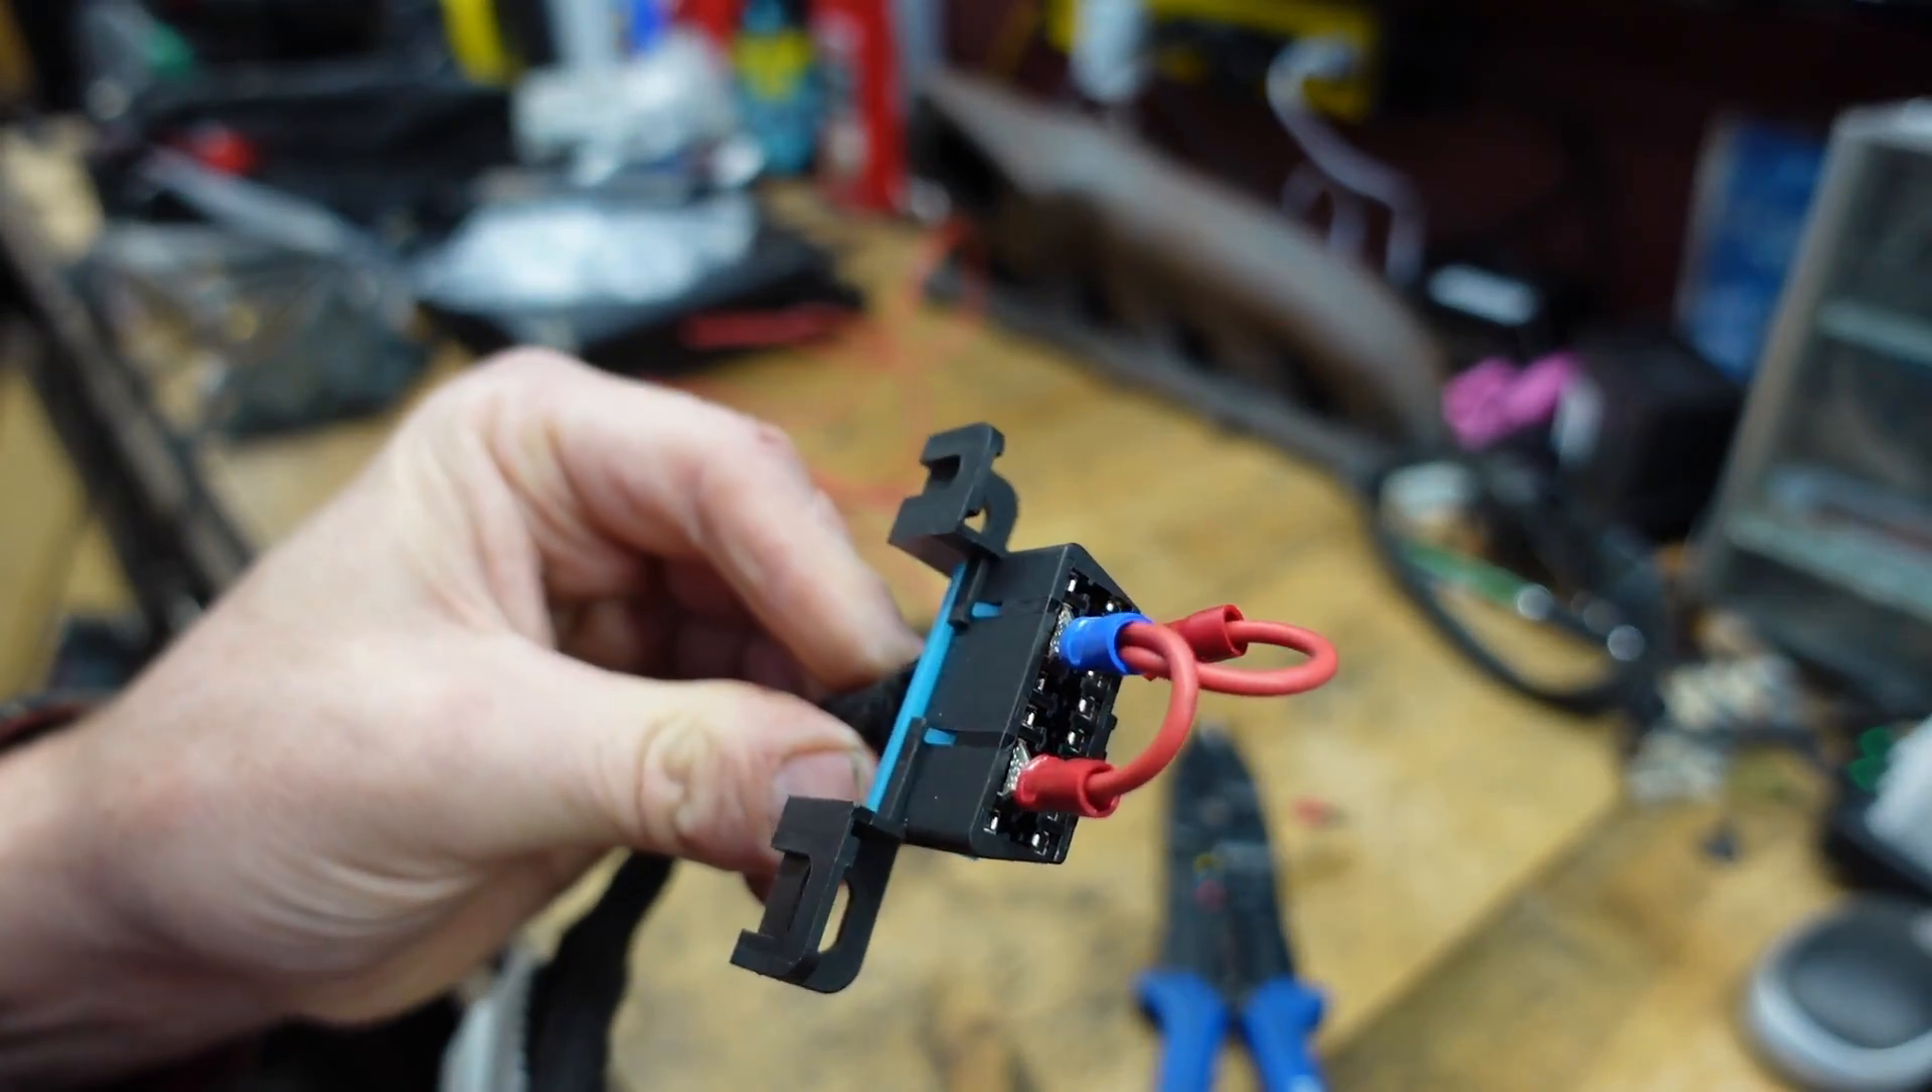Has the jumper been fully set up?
Yes.